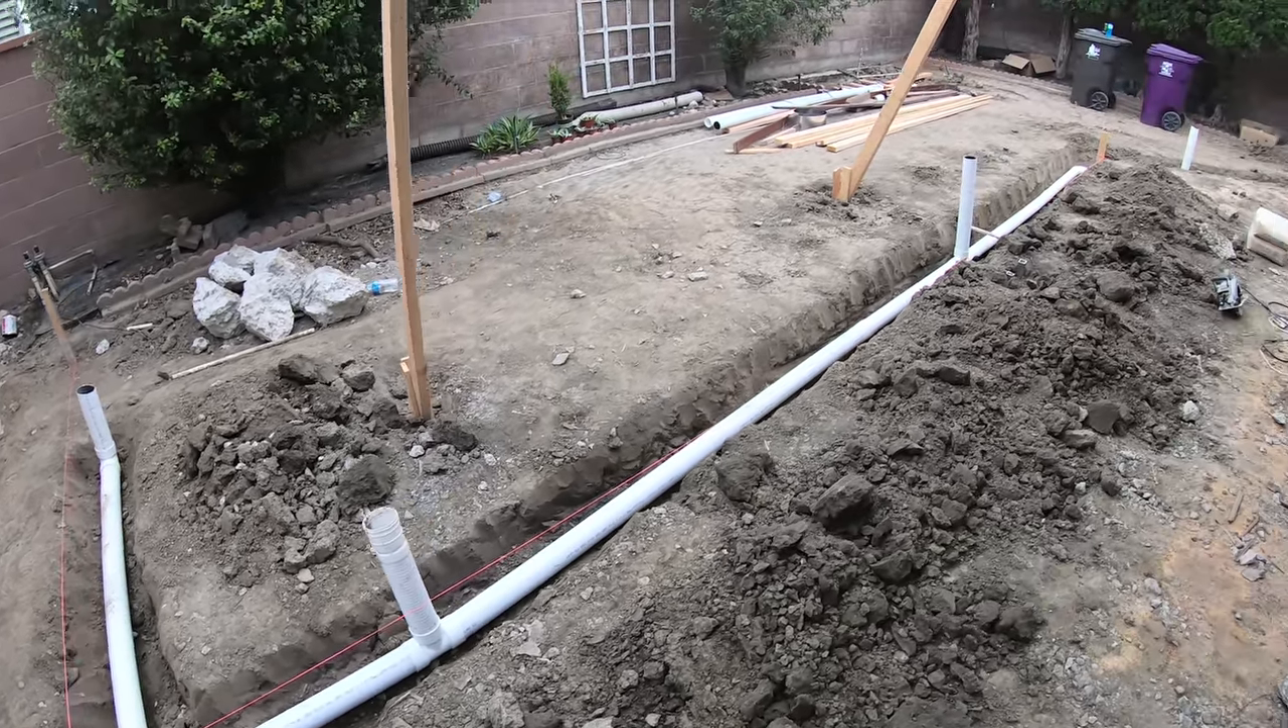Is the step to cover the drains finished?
No.